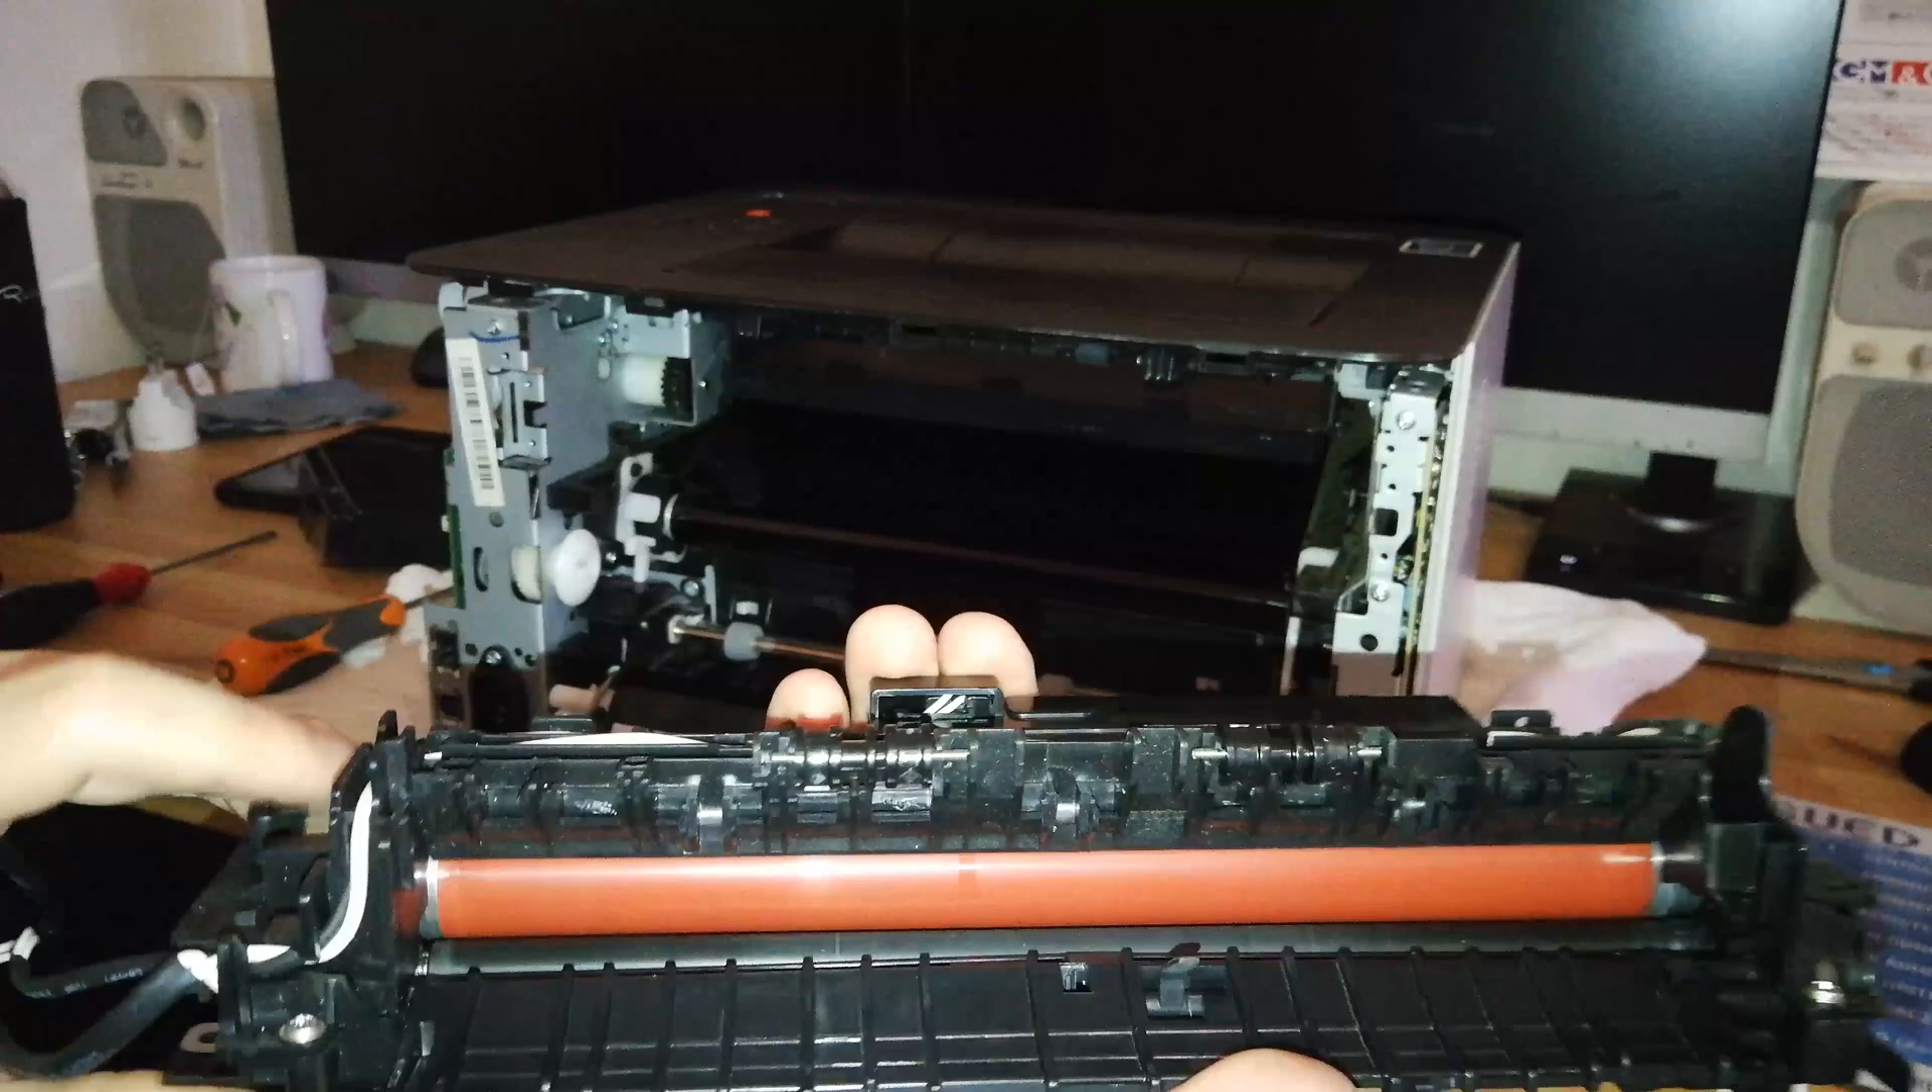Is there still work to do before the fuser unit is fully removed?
No.